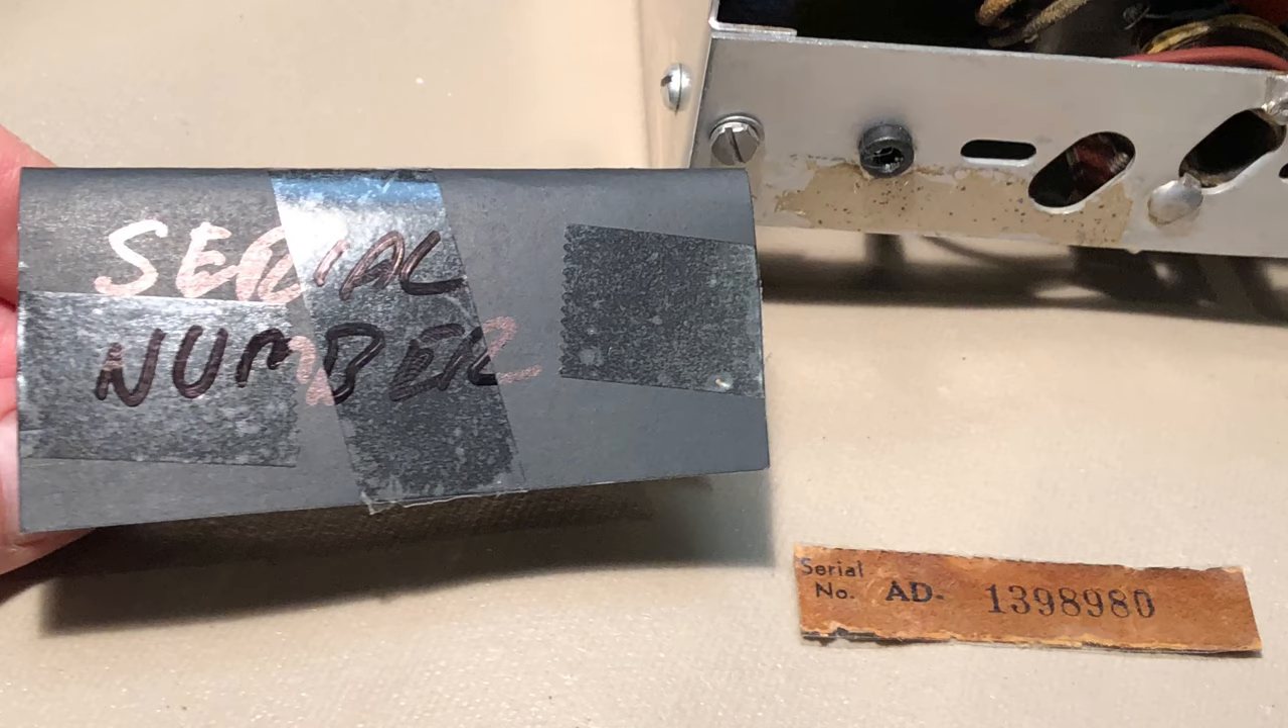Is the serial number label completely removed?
Yes.